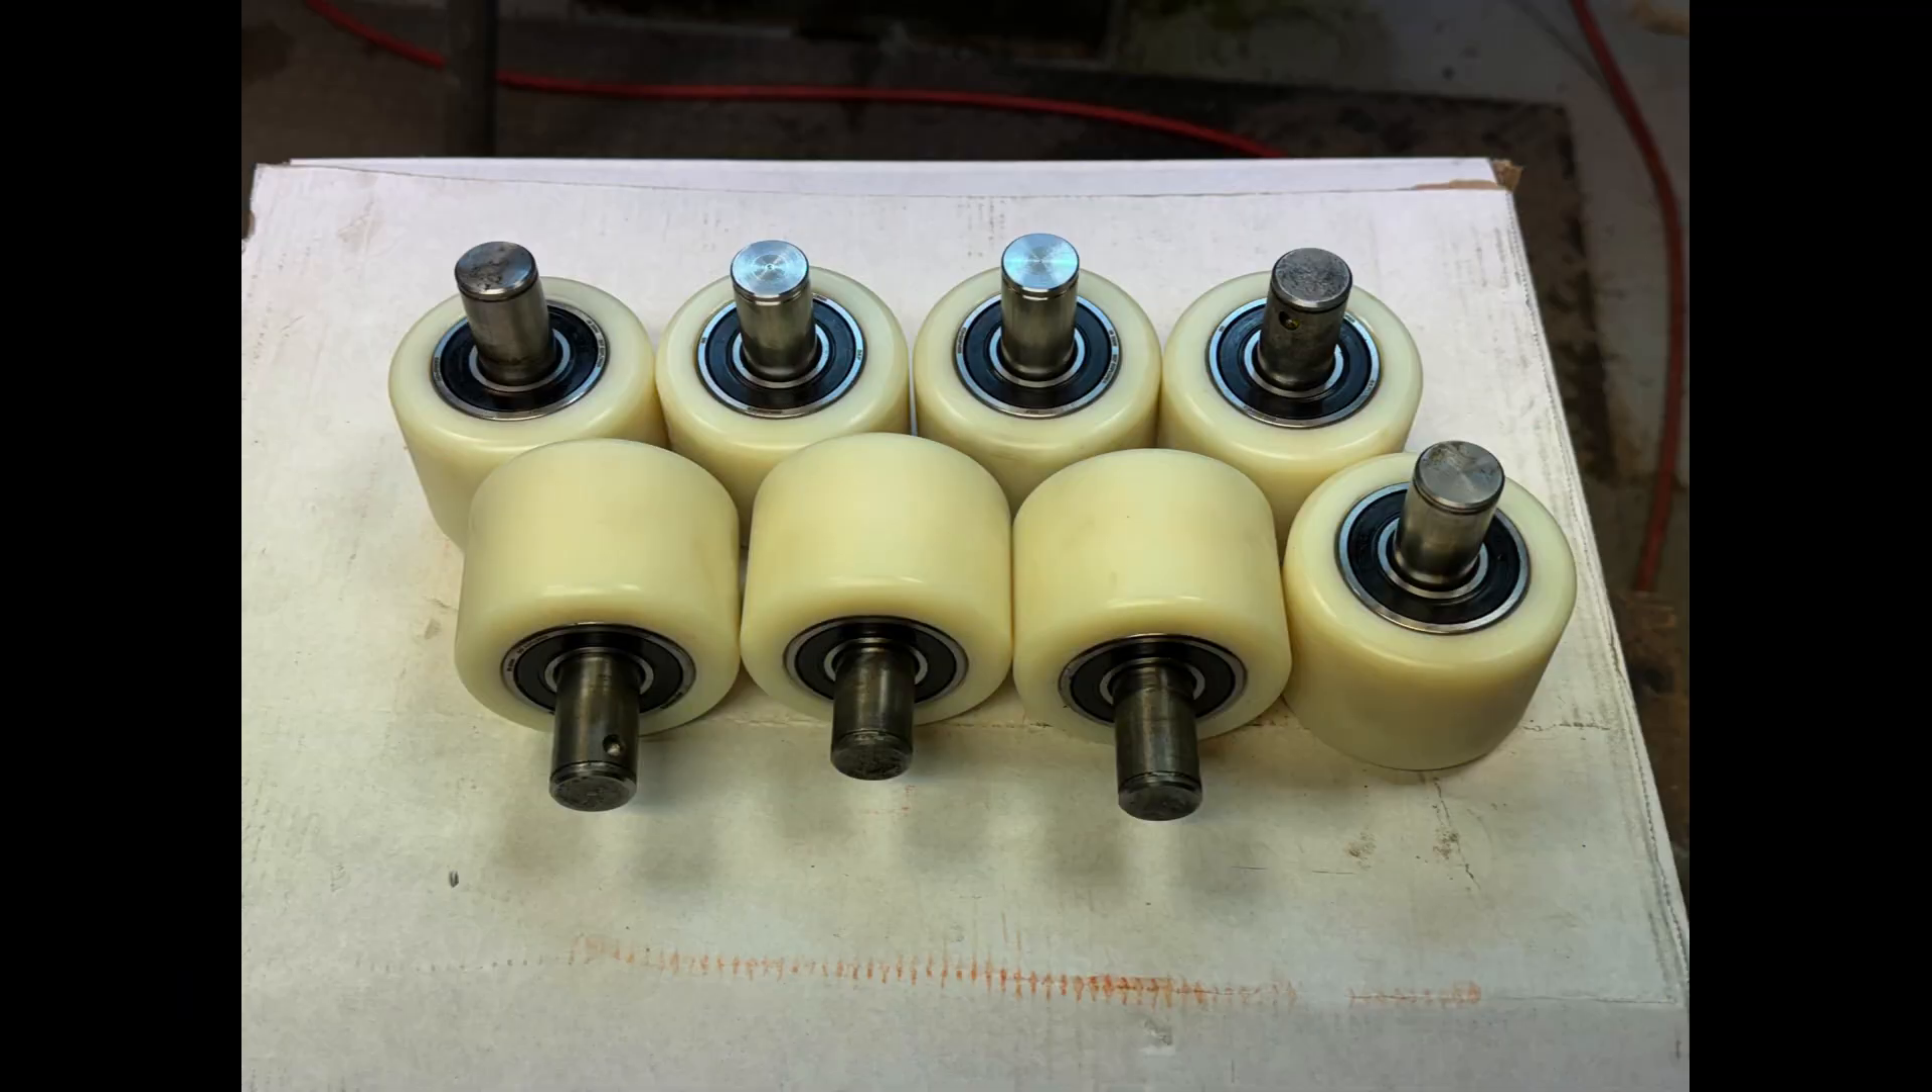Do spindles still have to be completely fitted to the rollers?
No.